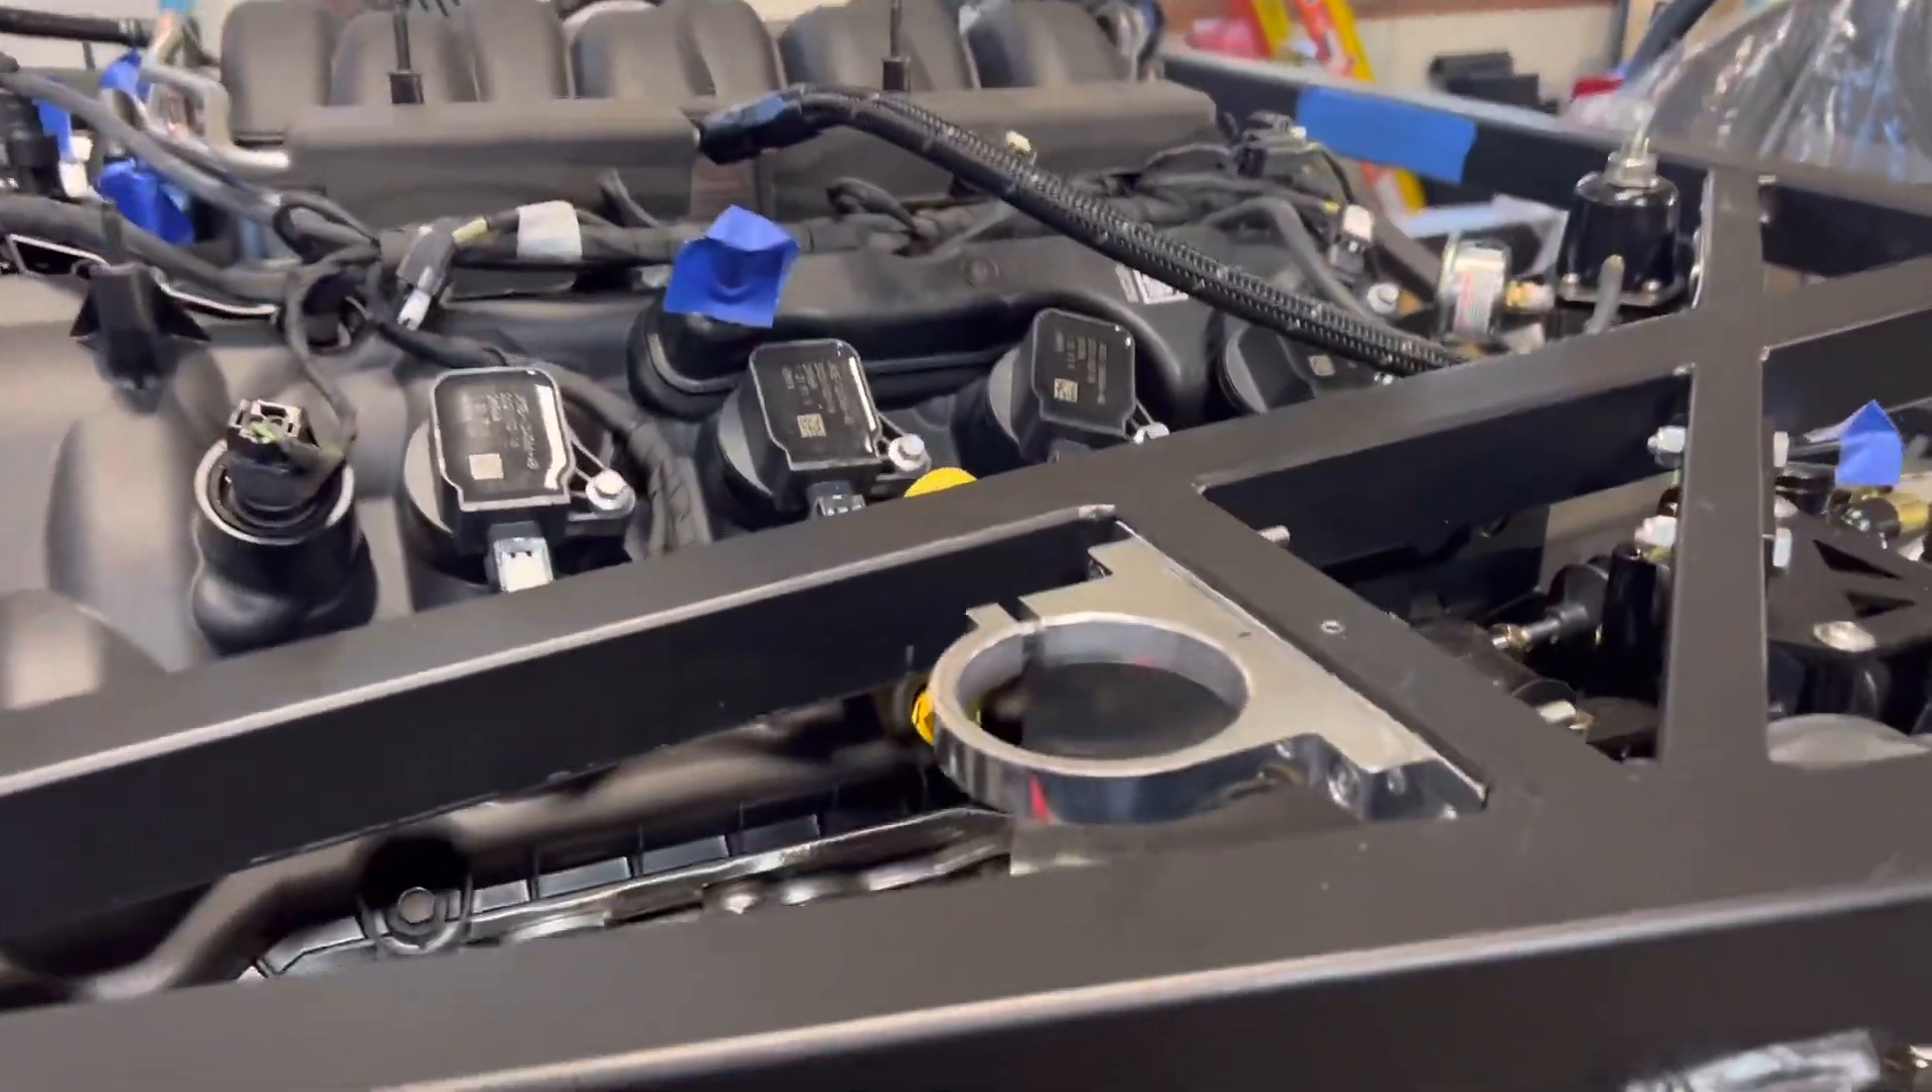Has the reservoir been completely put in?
No.